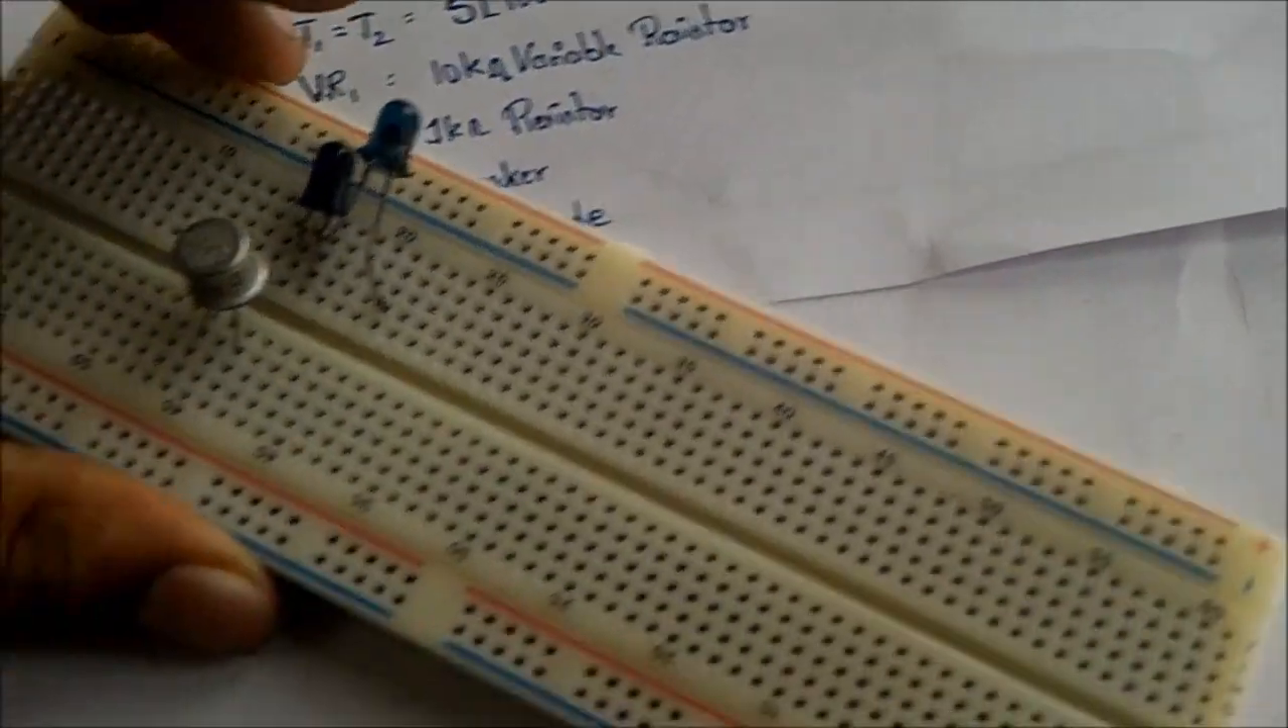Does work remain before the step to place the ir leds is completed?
No.